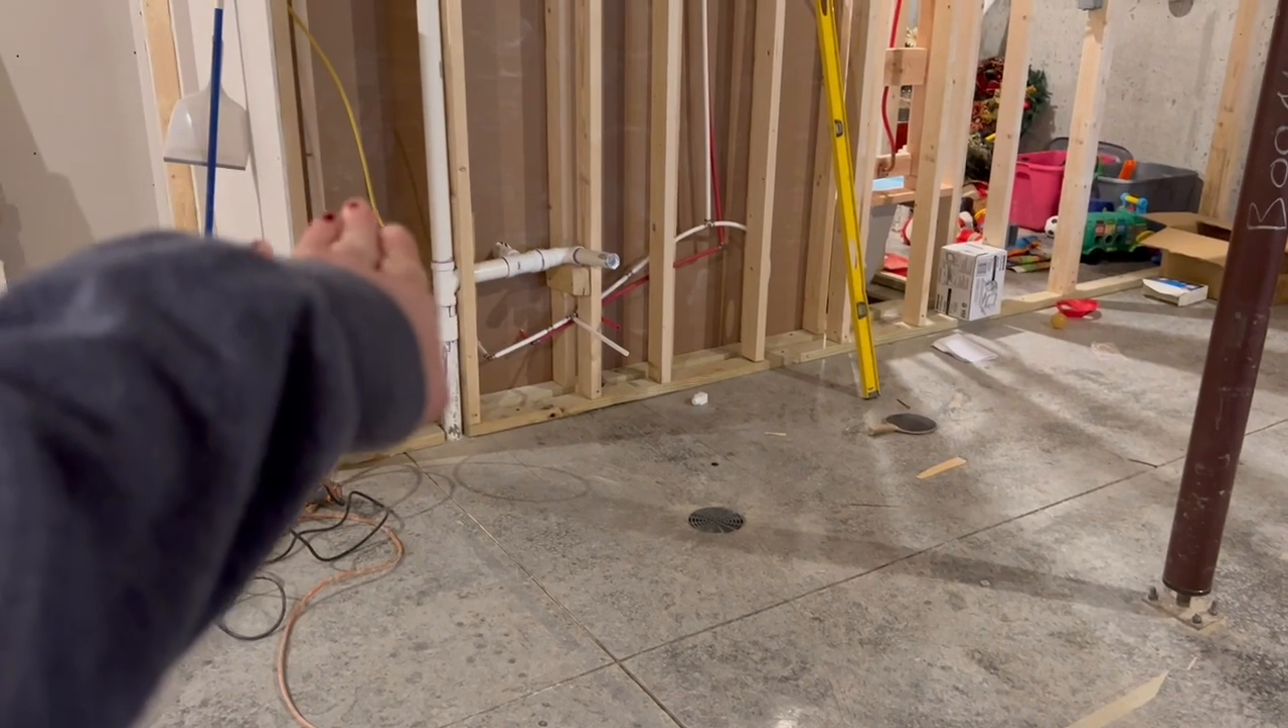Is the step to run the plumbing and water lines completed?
Yes.